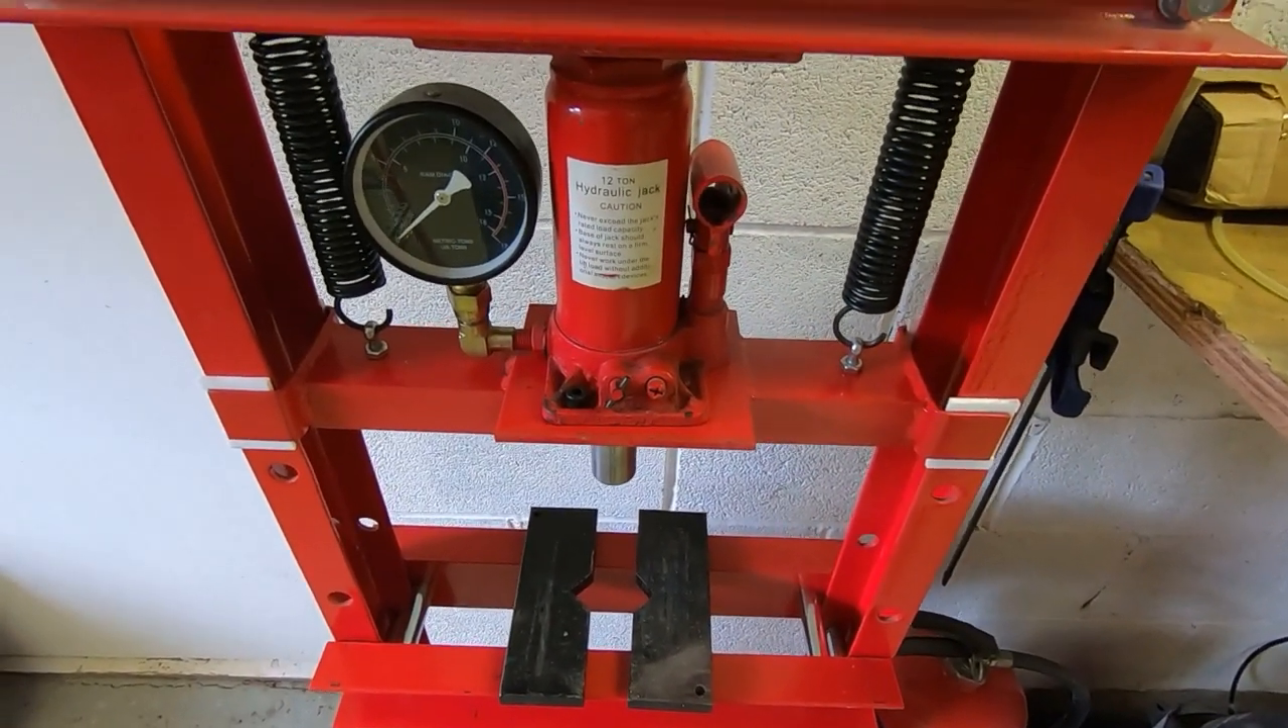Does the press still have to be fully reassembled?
No.